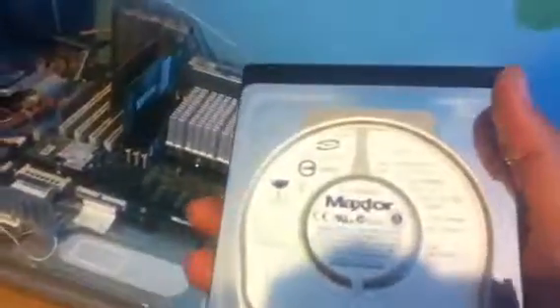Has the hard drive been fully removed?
Yes.